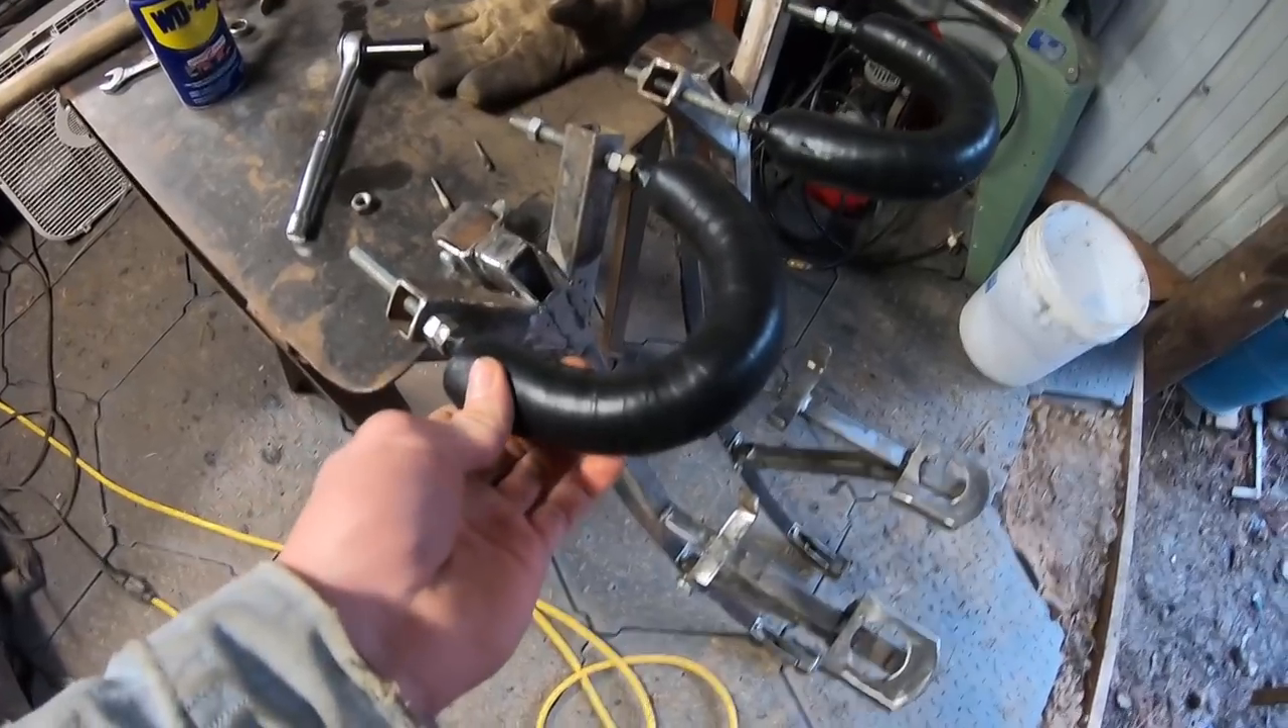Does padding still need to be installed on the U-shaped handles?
No.